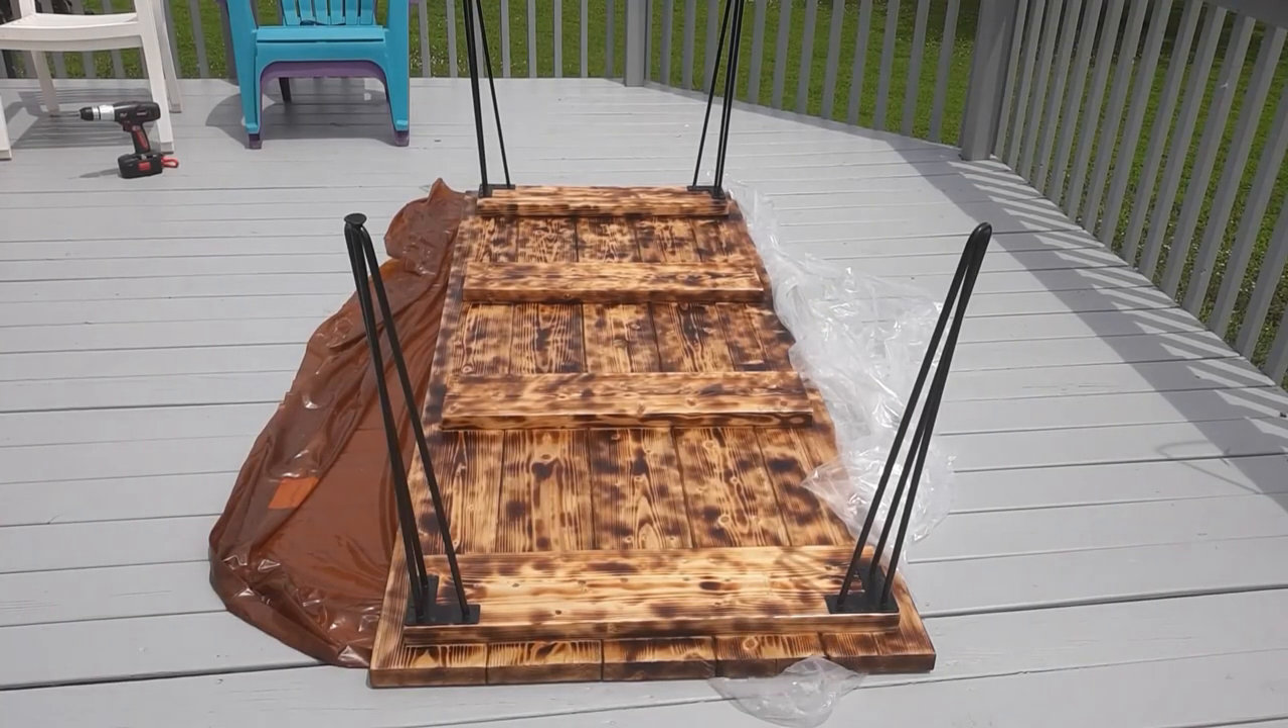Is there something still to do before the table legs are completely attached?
No.